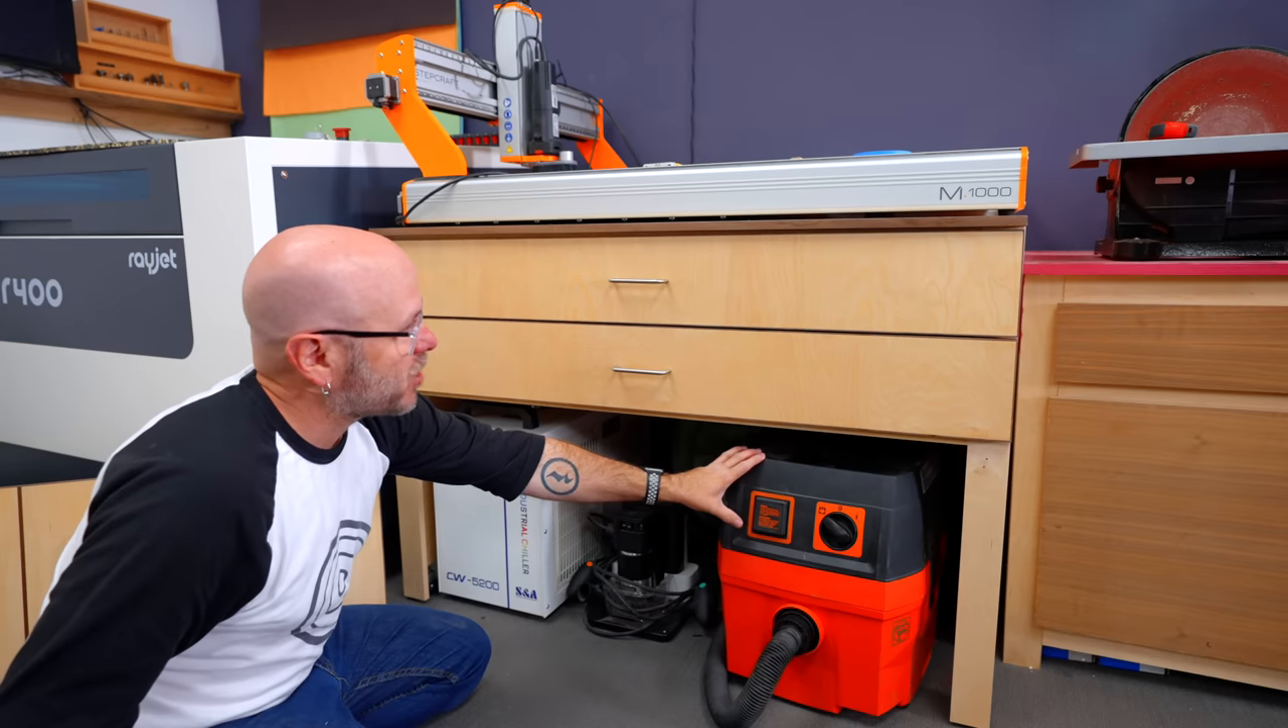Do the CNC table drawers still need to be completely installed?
No.